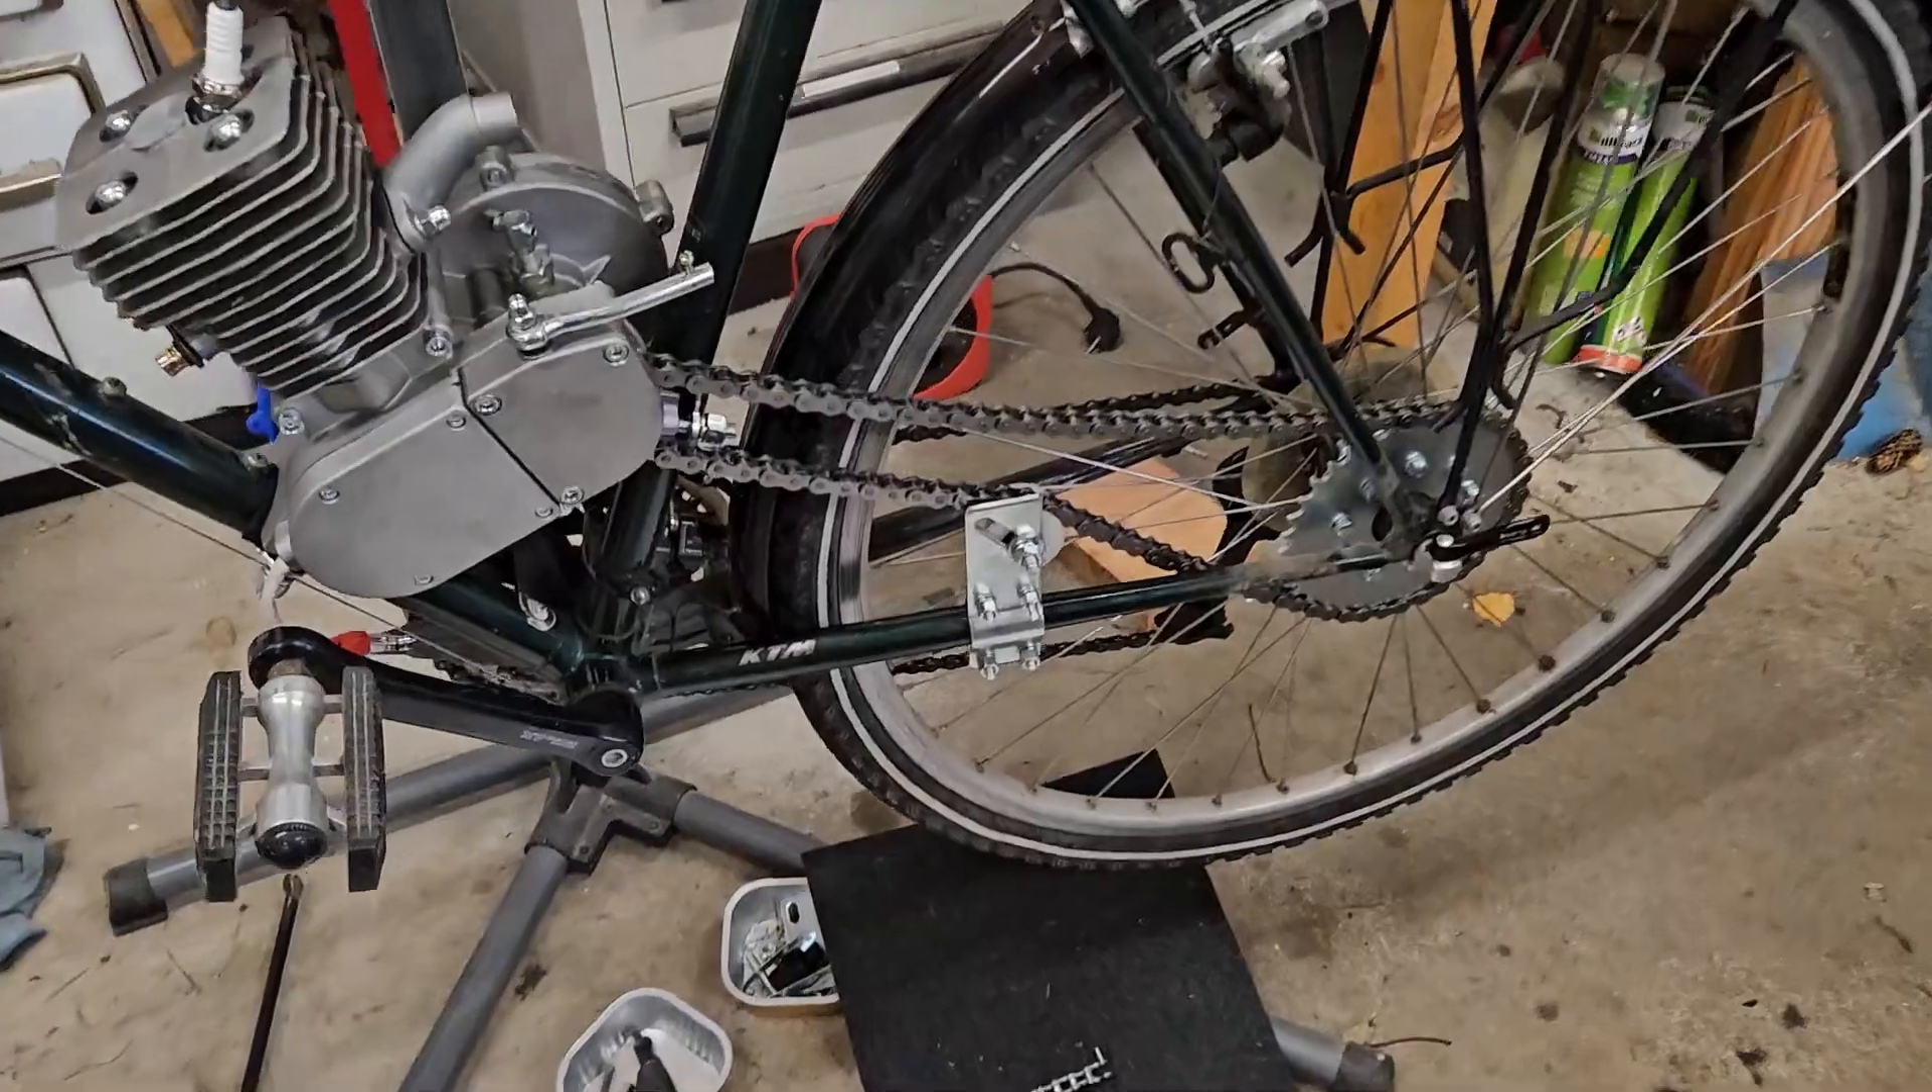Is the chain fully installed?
Yes.